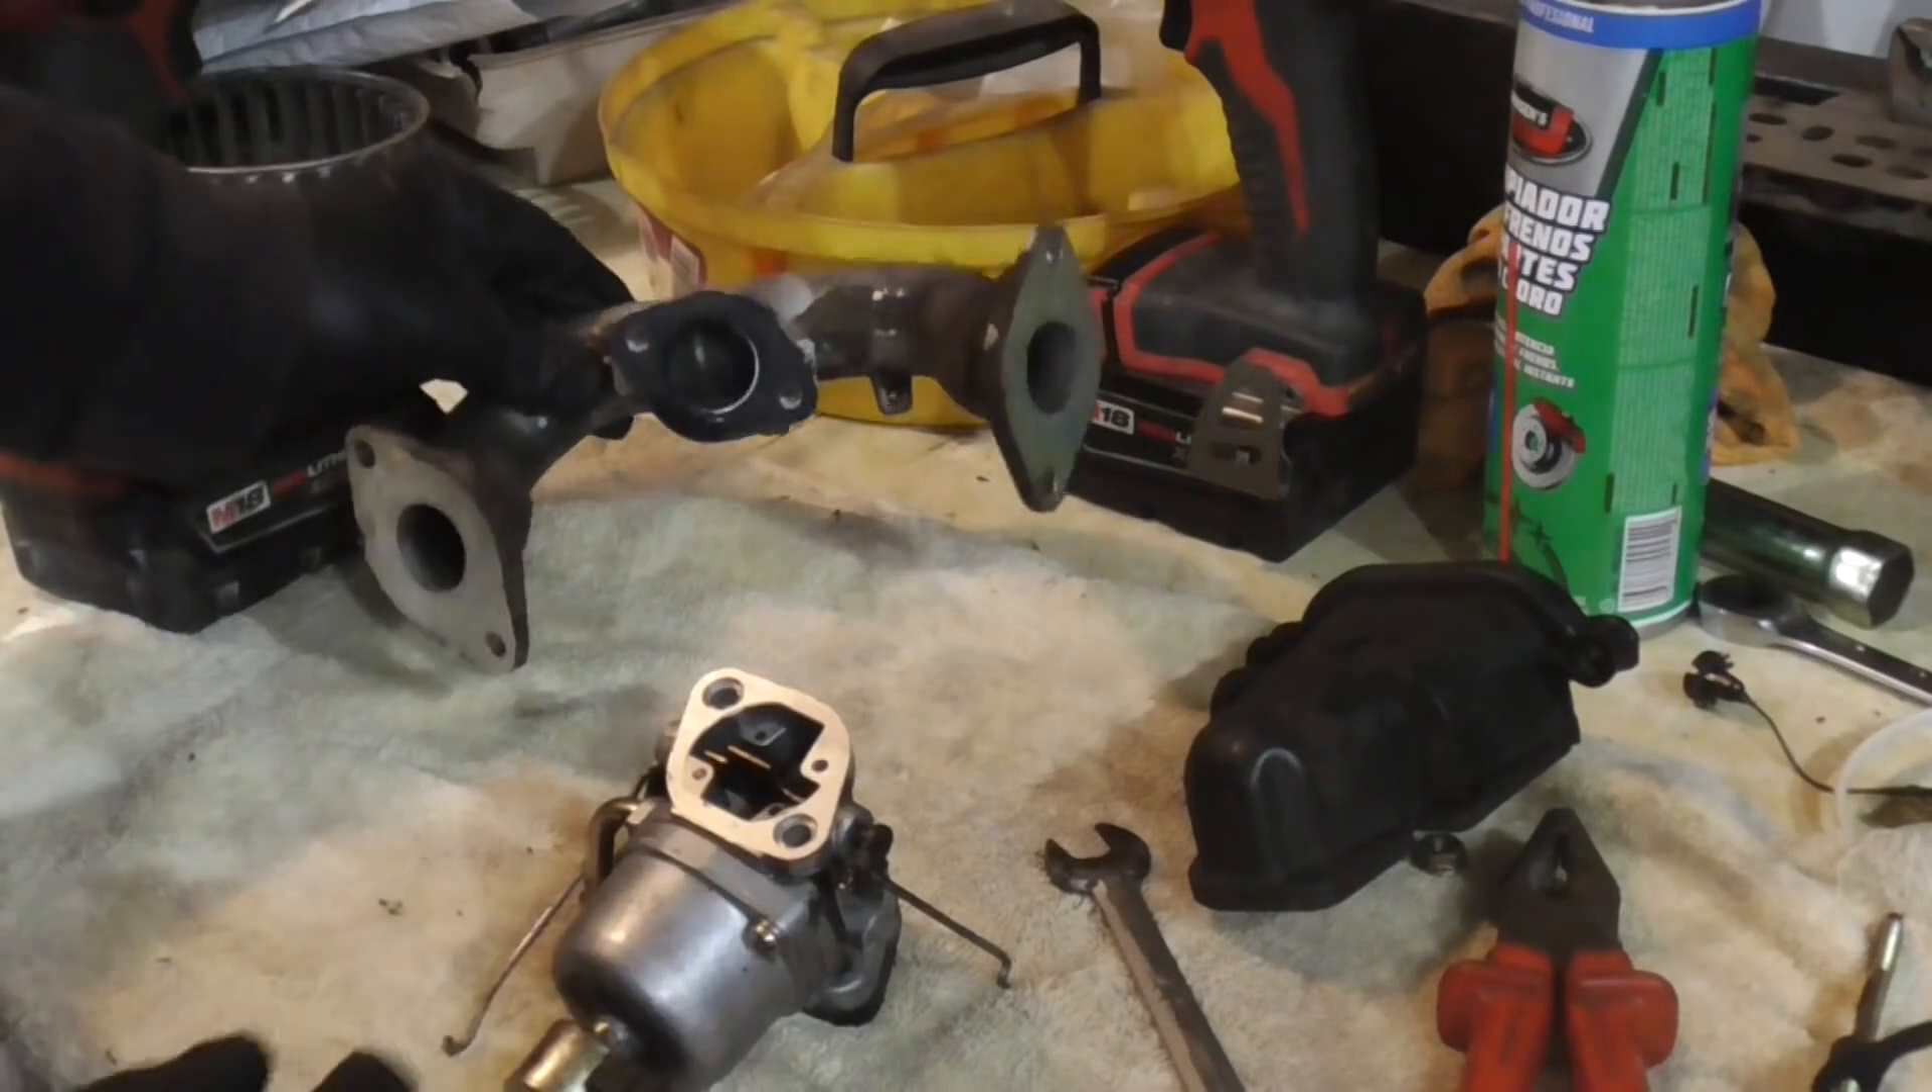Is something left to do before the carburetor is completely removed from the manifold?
No.